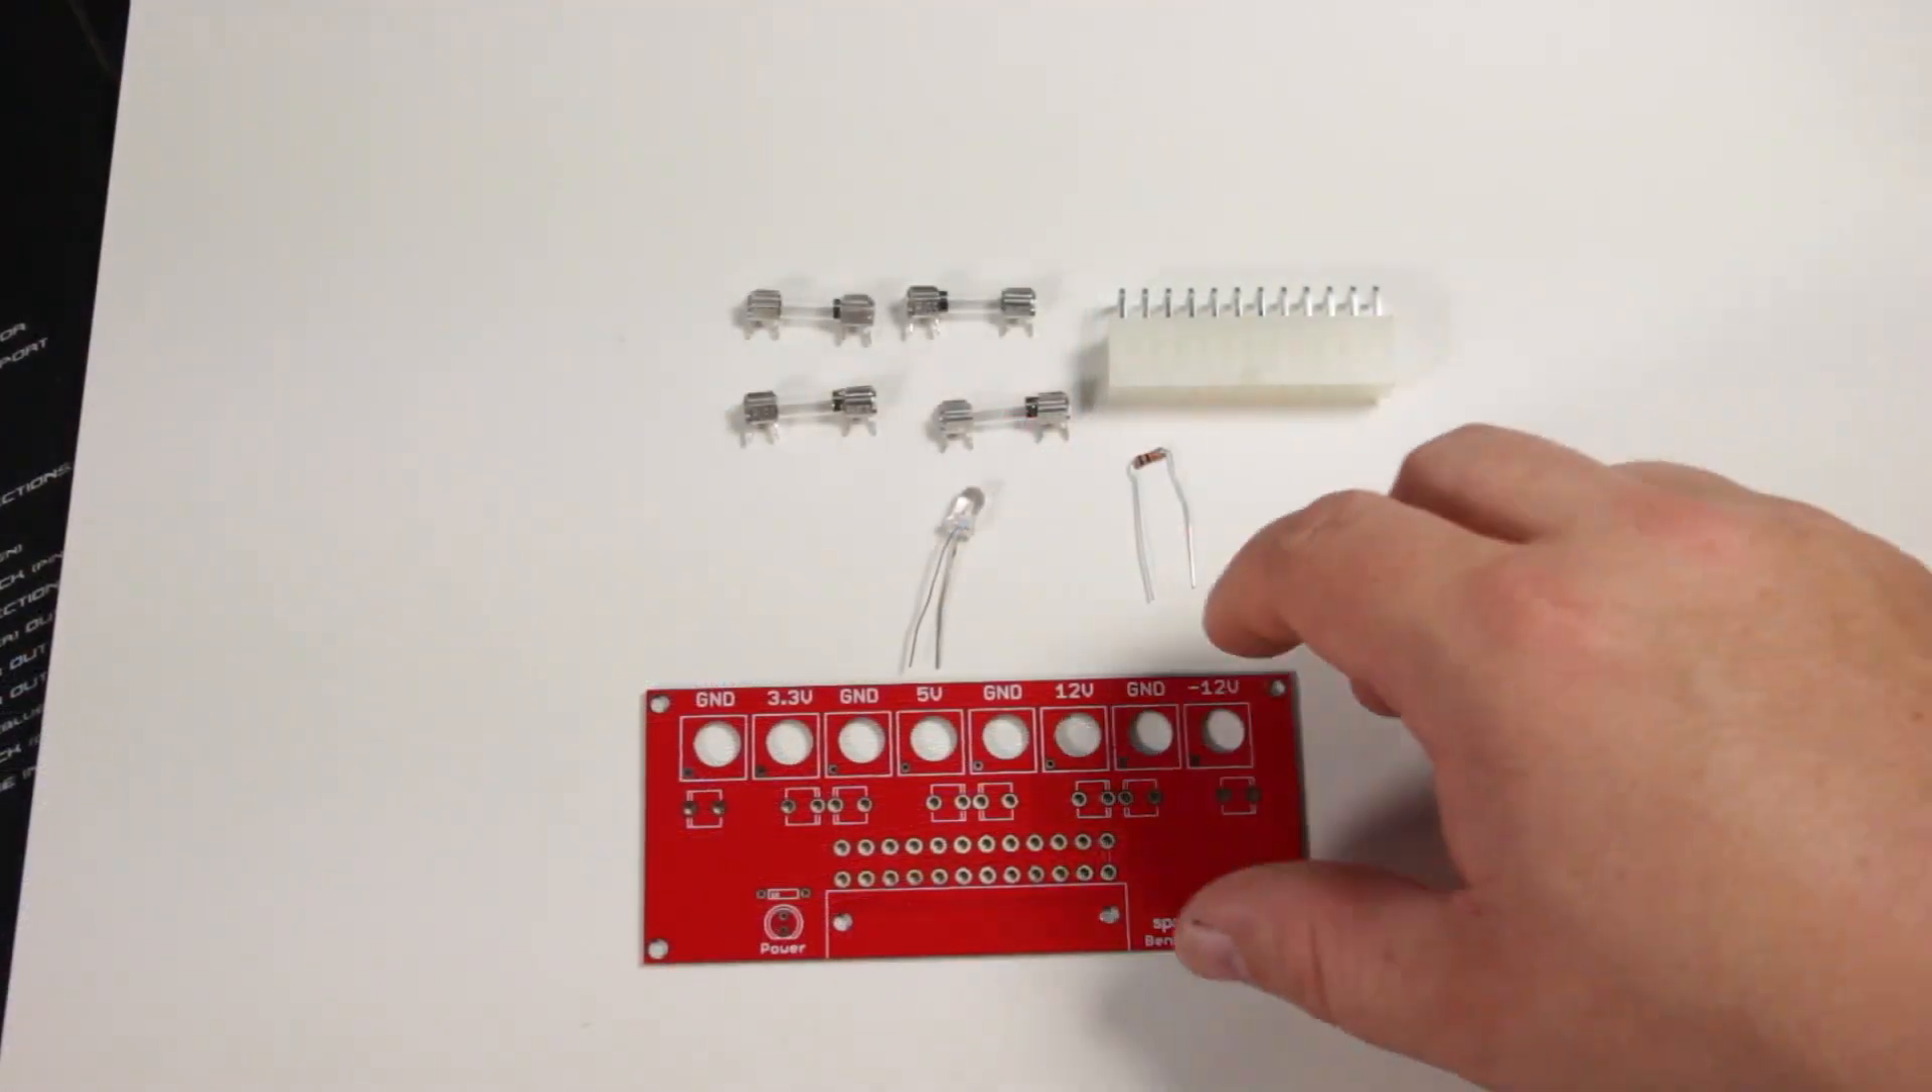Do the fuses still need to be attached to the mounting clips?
No.